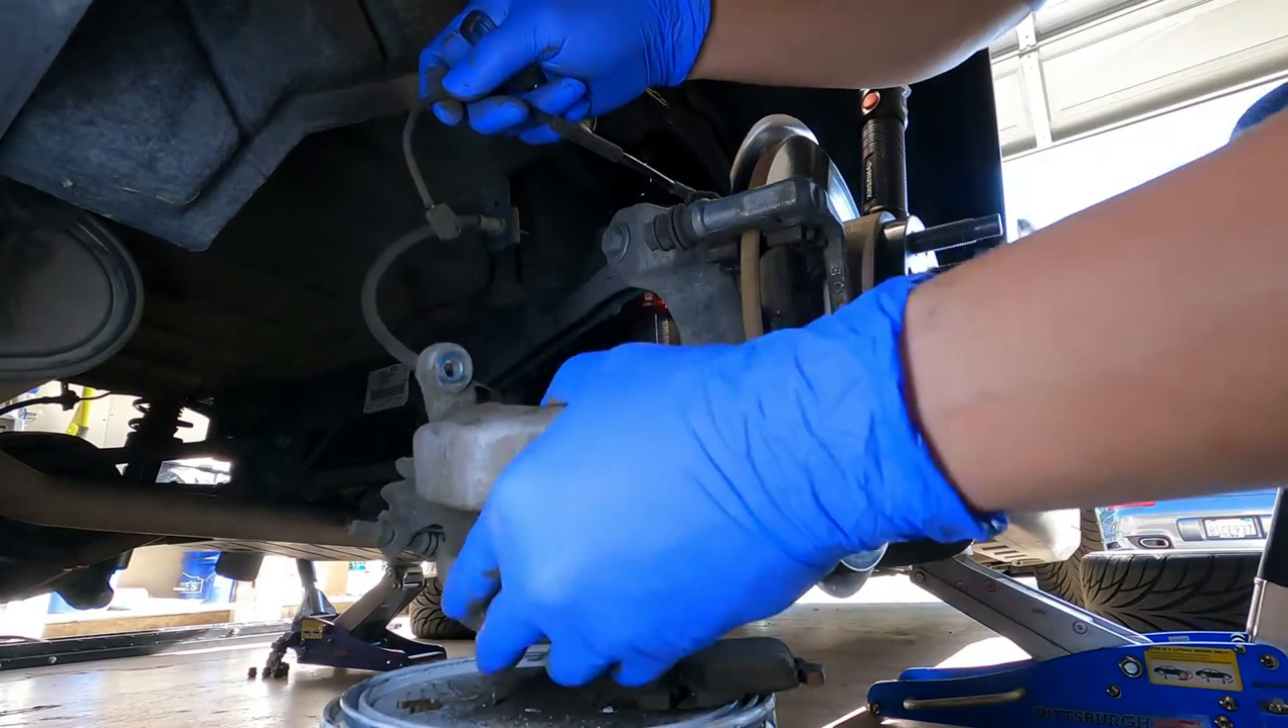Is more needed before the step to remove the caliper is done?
No.